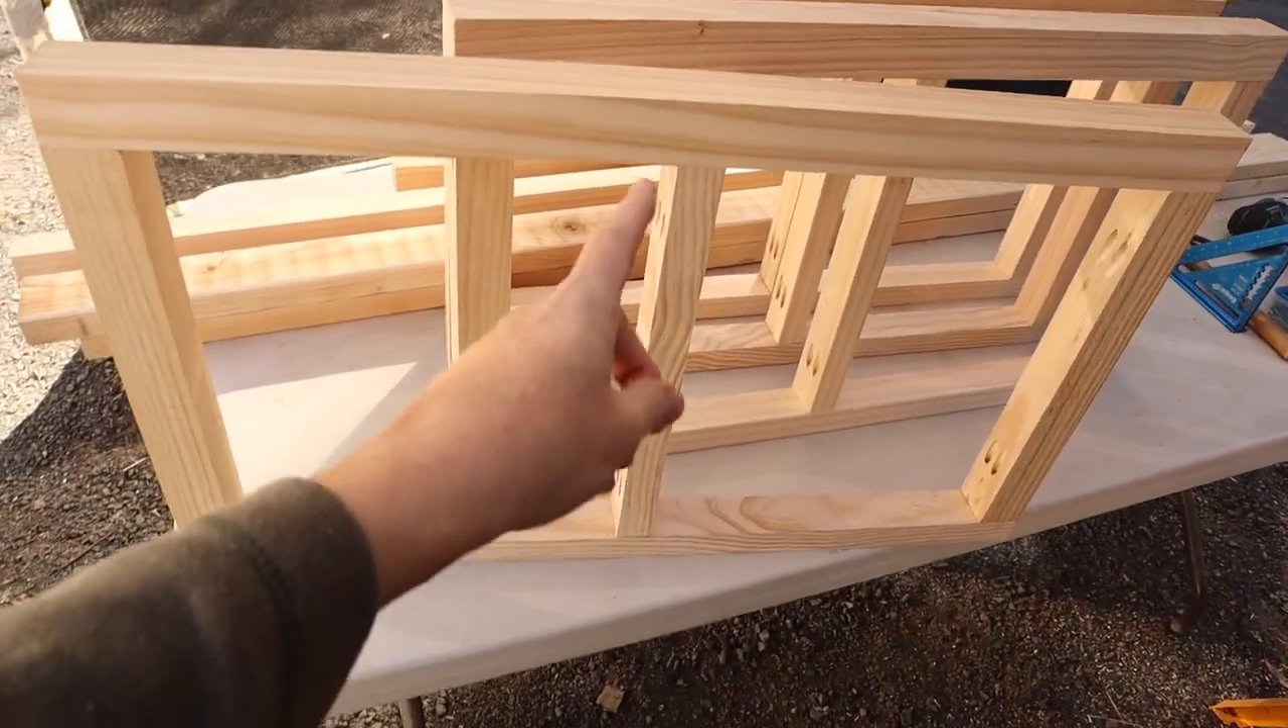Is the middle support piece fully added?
Yes.